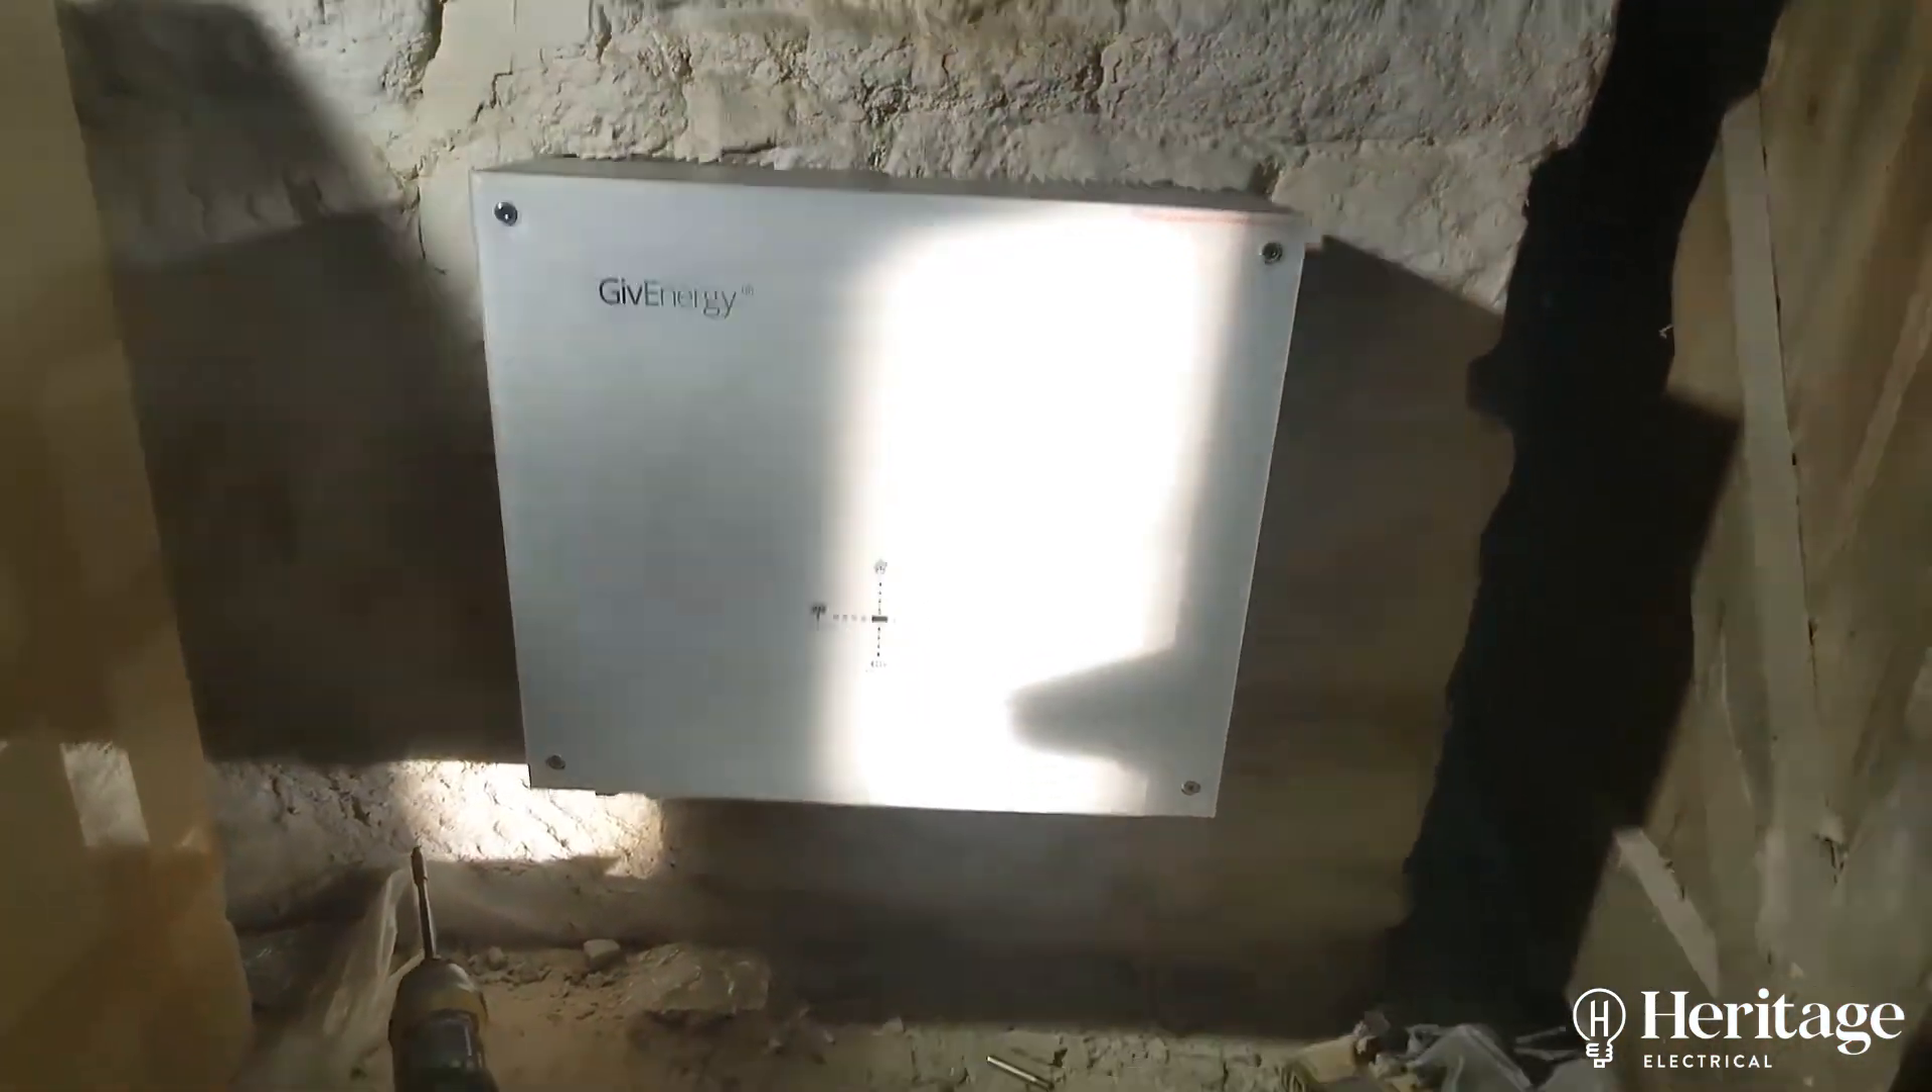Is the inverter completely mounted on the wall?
Yes.